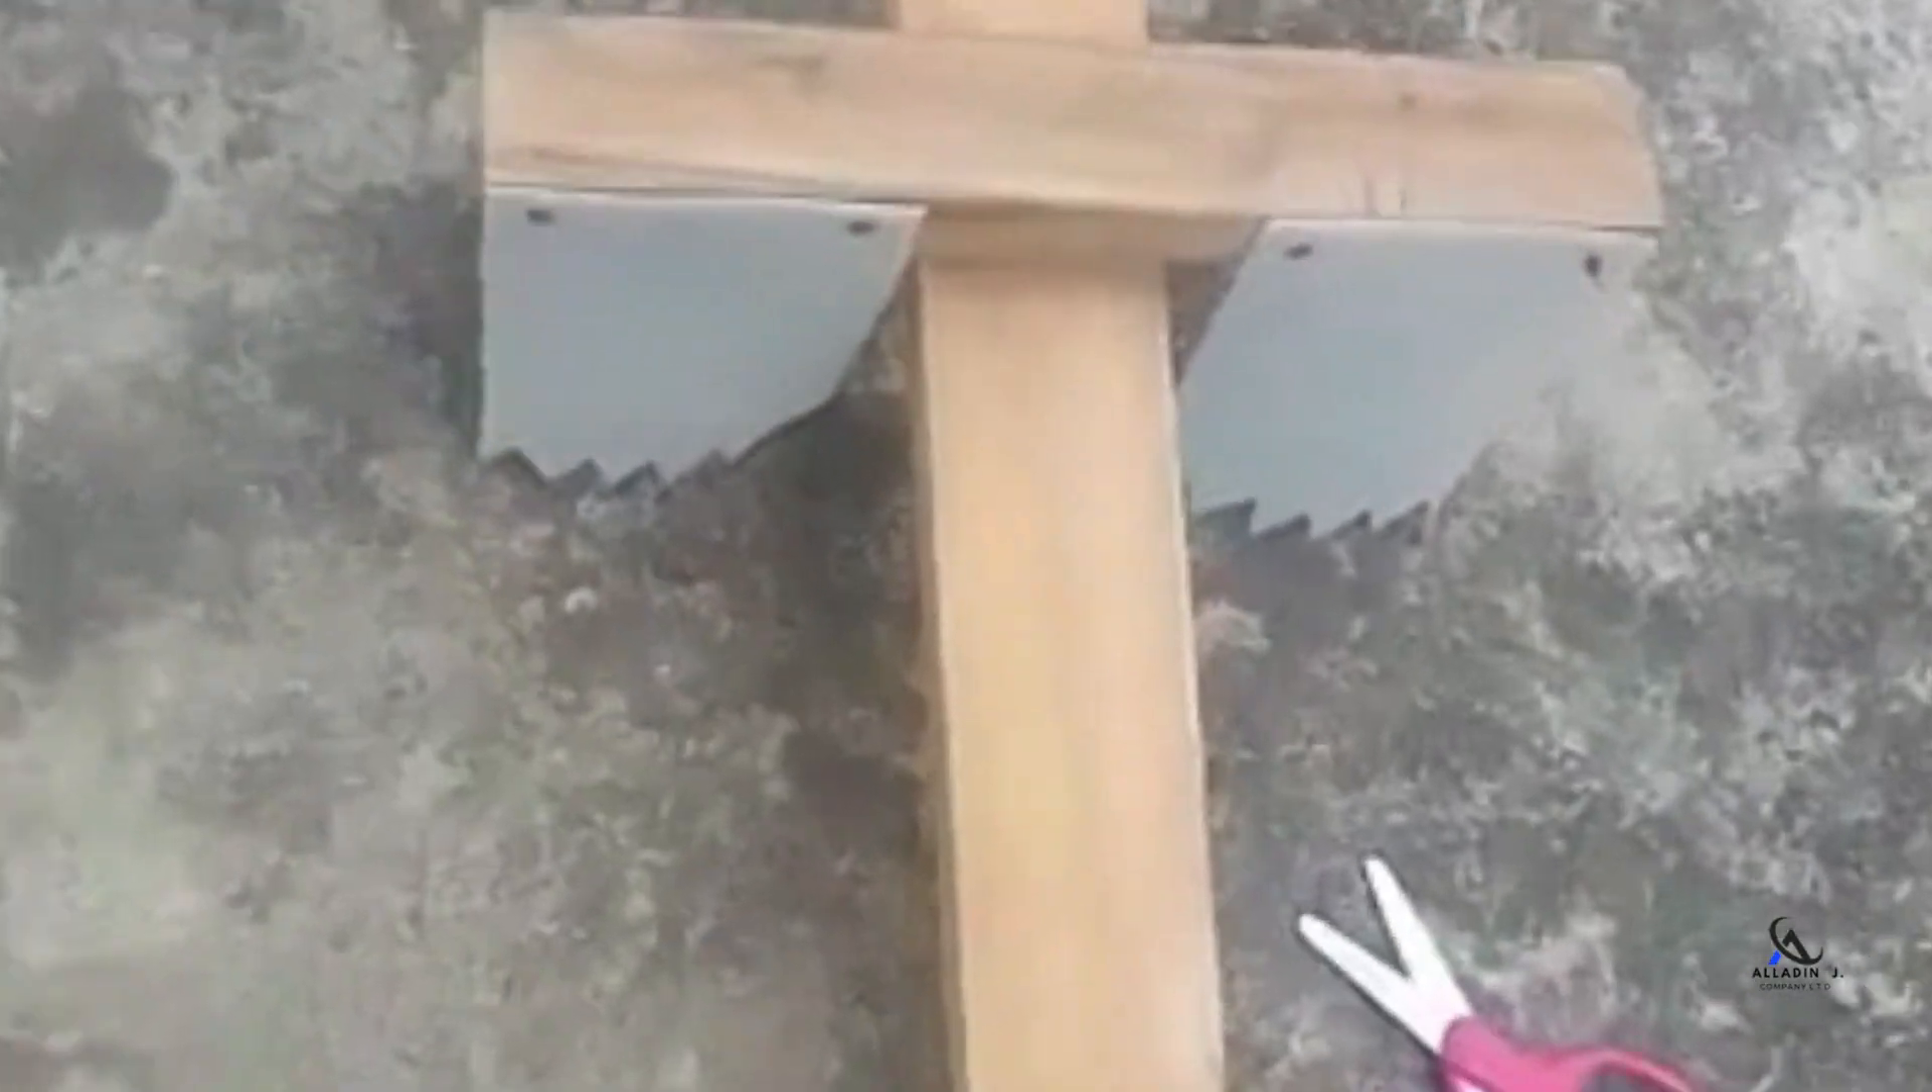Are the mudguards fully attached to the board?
Yes.